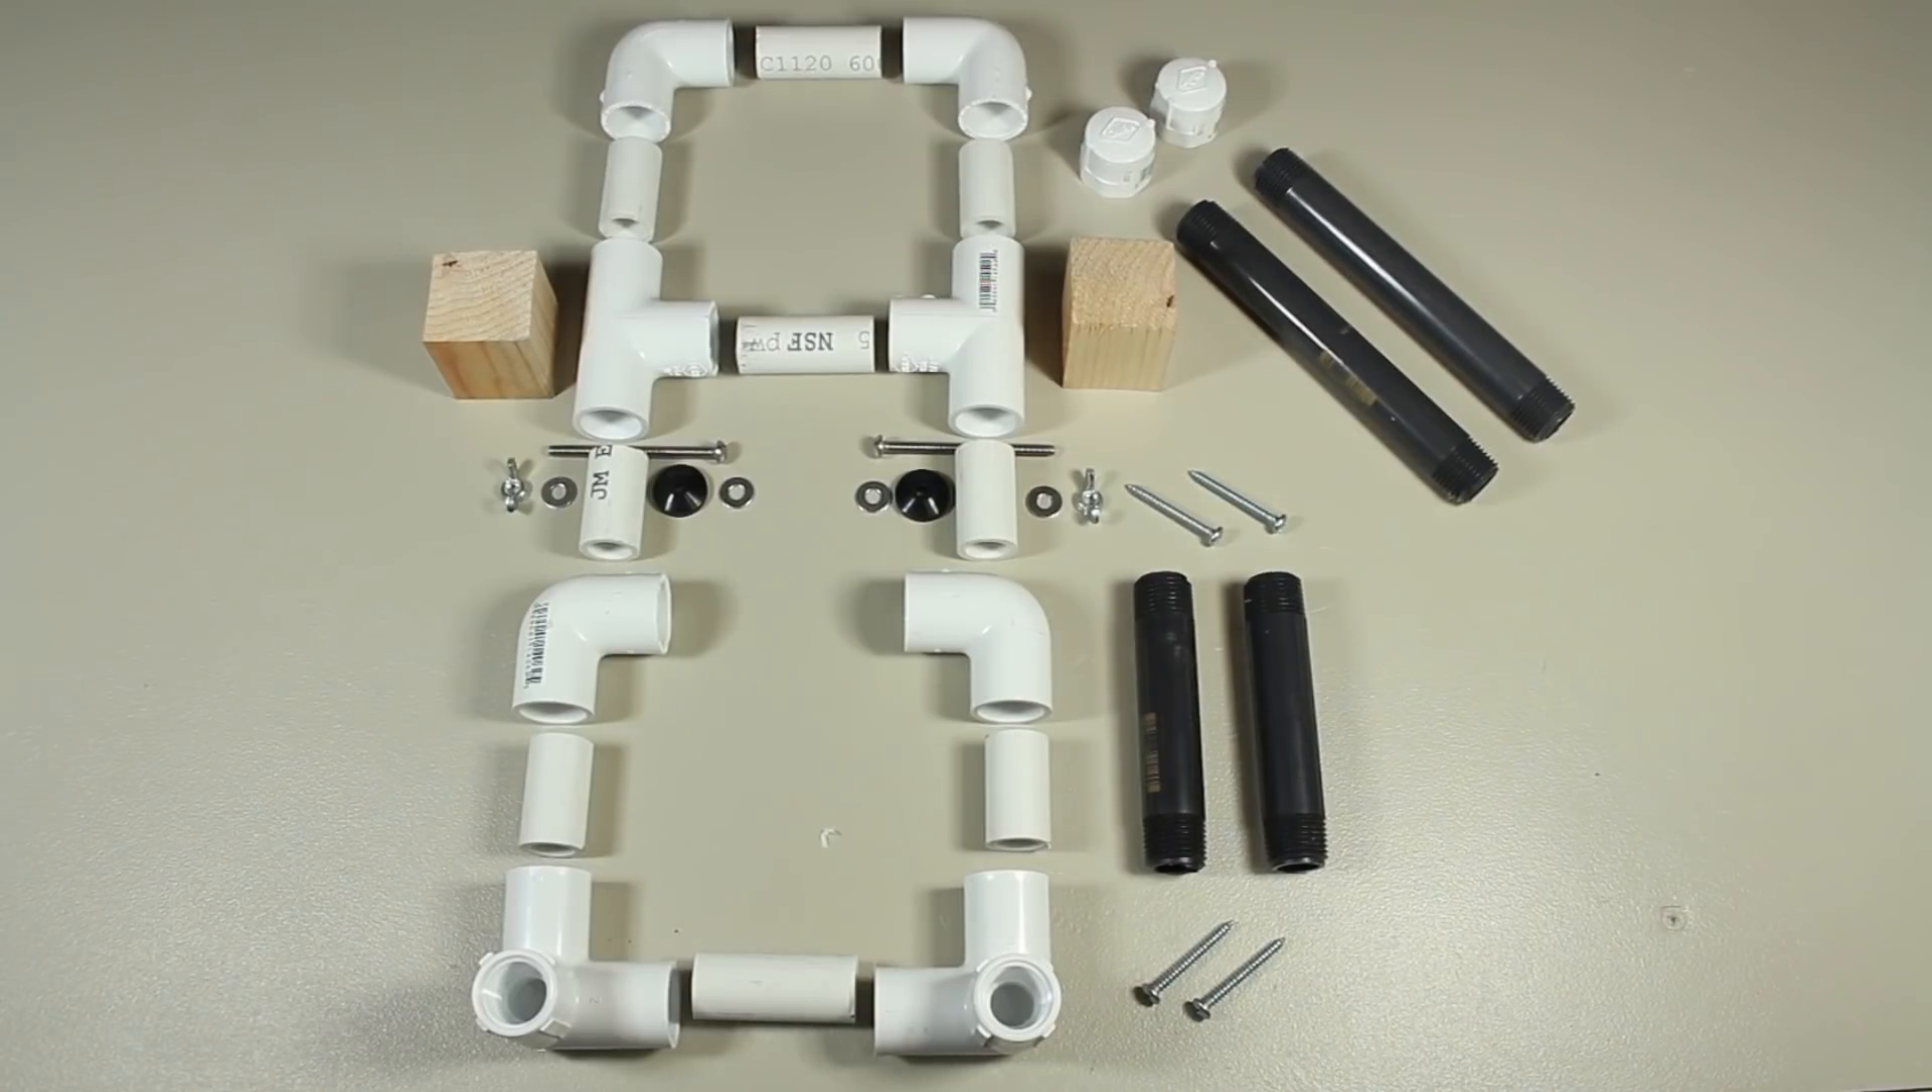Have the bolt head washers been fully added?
No.